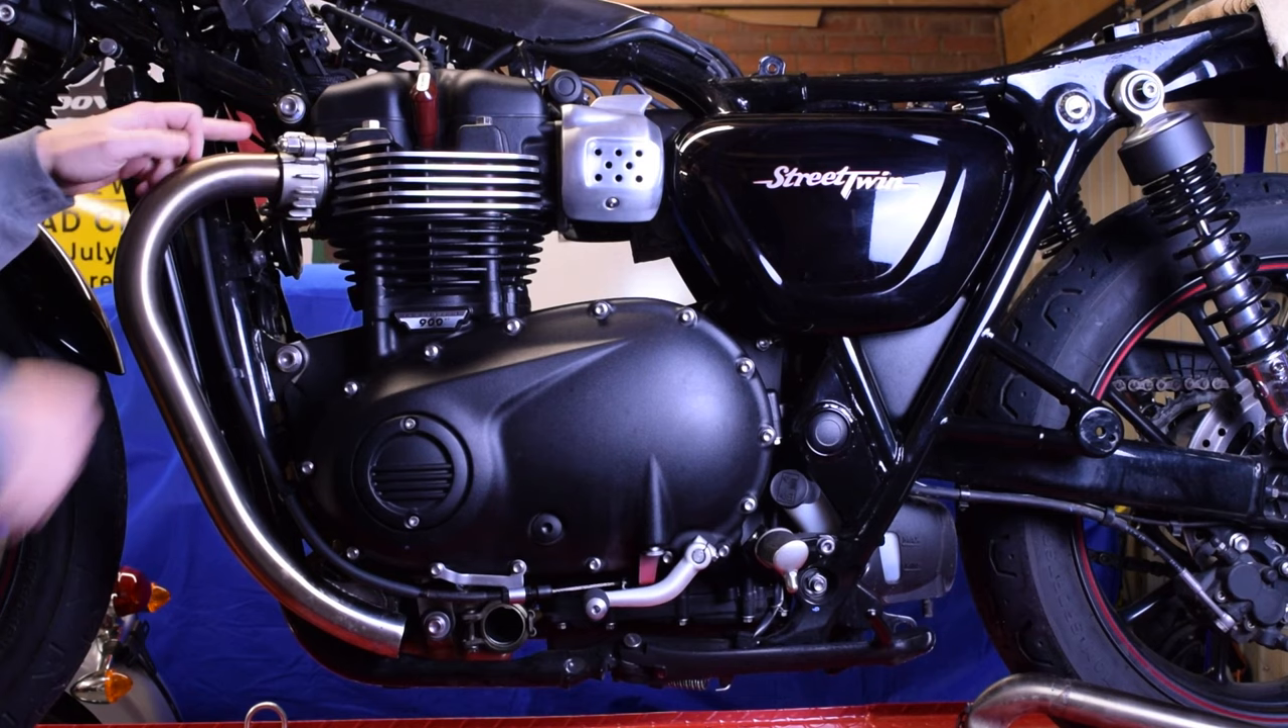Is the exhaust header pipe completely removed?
No.